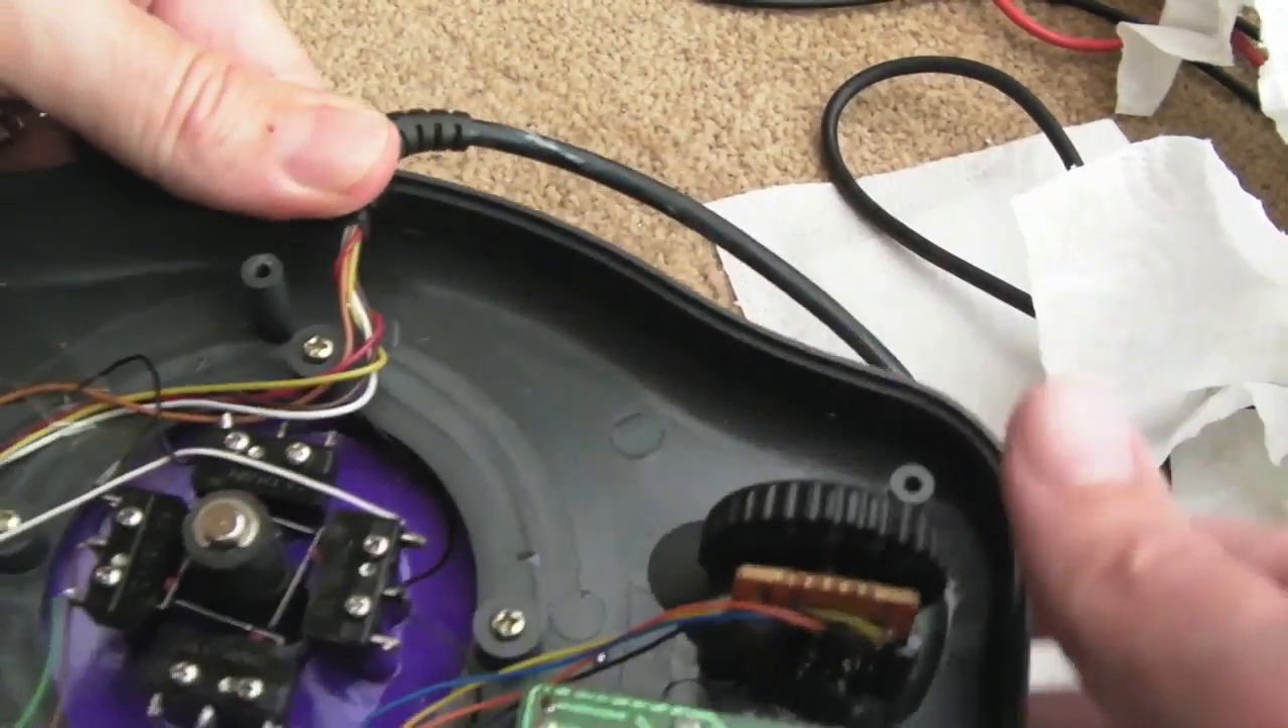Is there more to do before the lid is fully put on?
Yes.